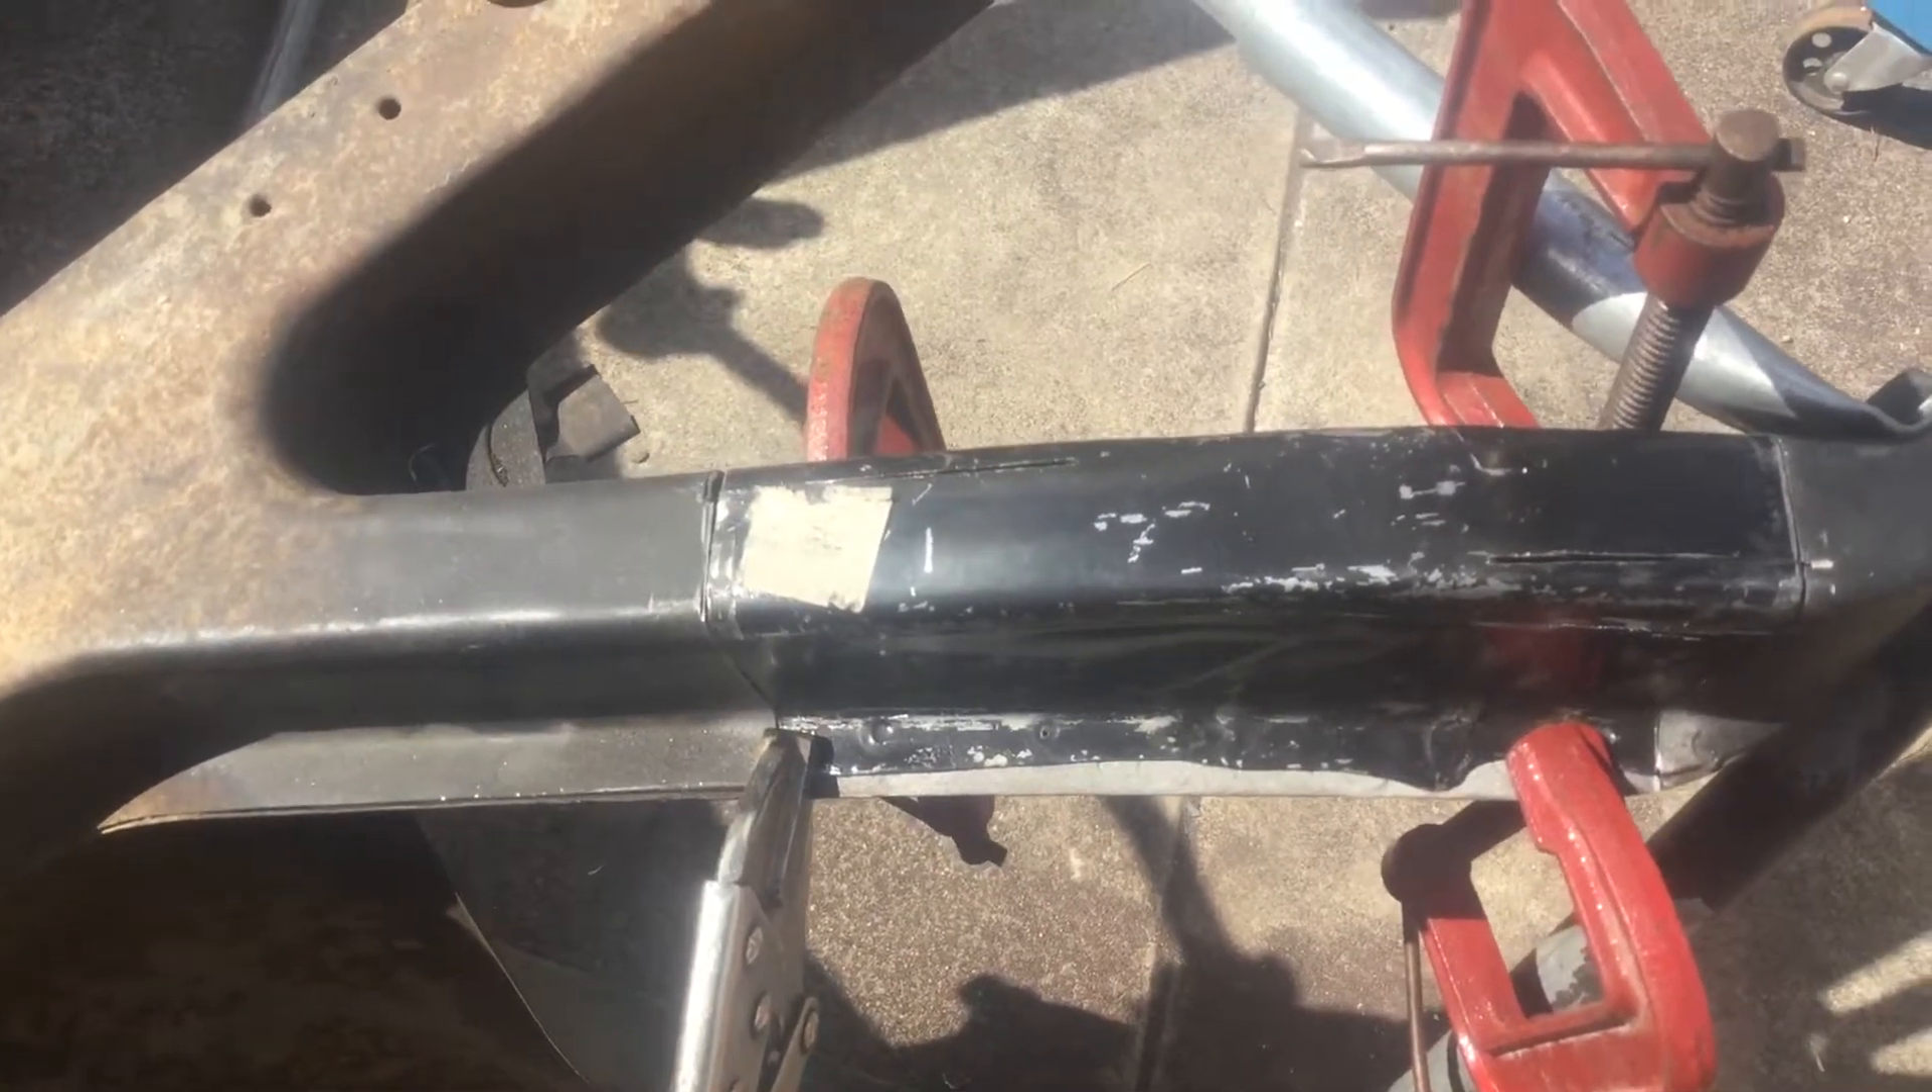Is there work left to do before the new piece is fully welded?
Yes.